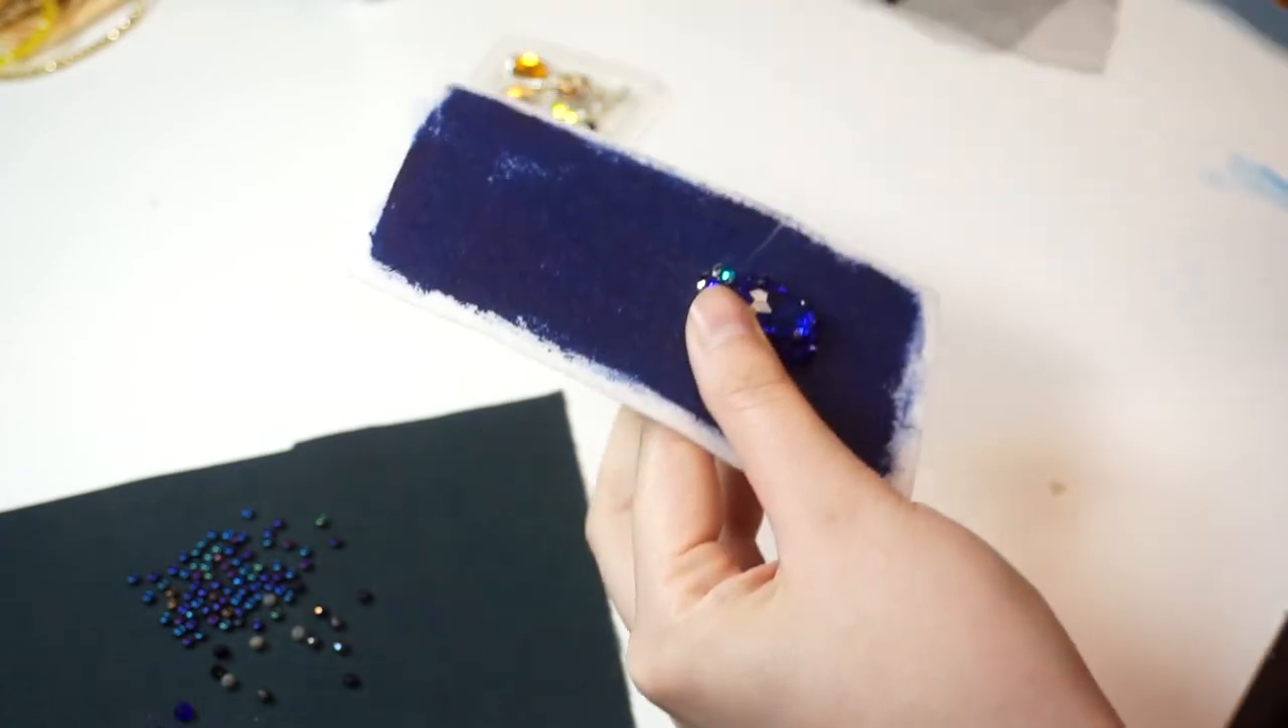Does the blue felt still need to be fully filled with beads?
Yes.